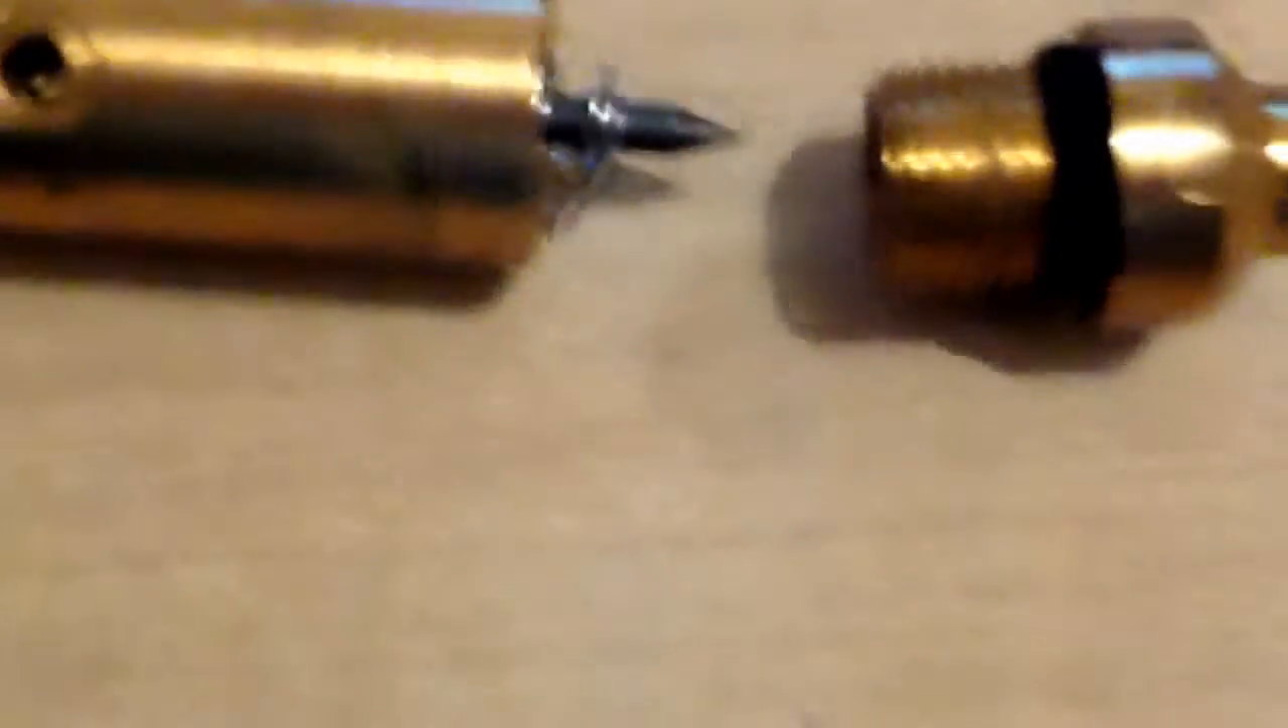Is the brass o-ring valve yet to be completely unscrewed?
No.